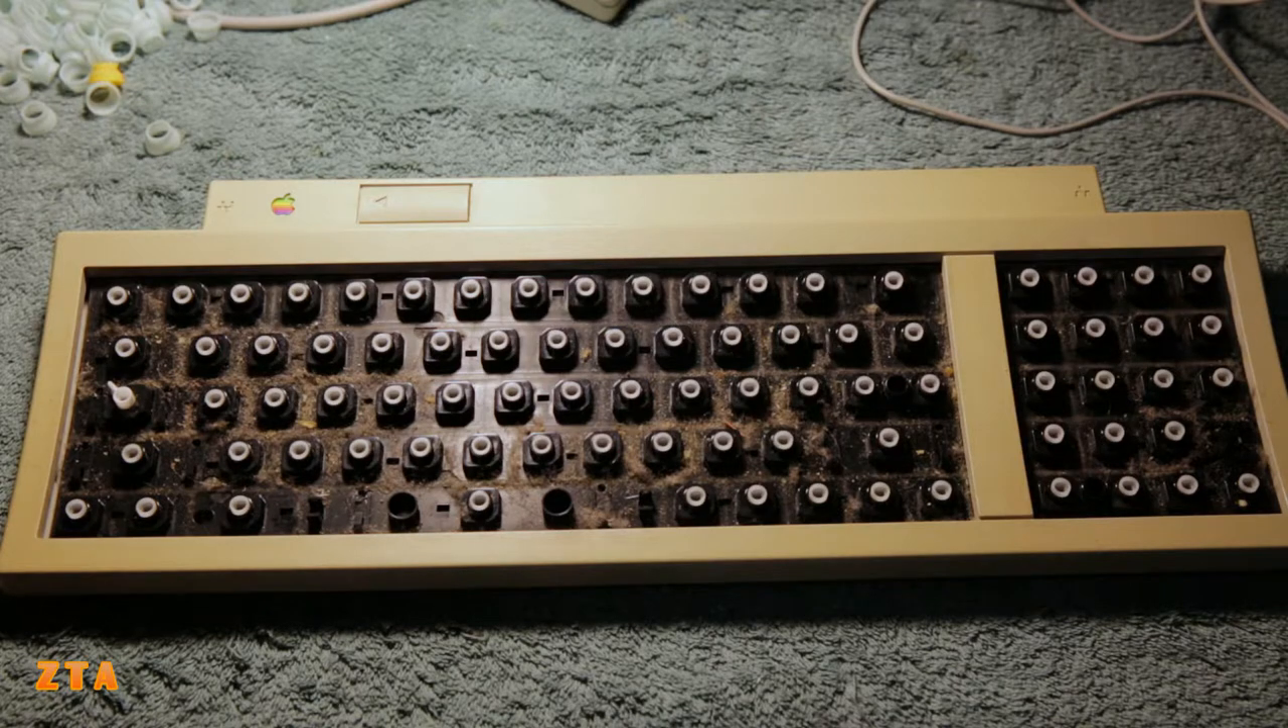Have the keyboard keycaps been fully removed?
Yes.